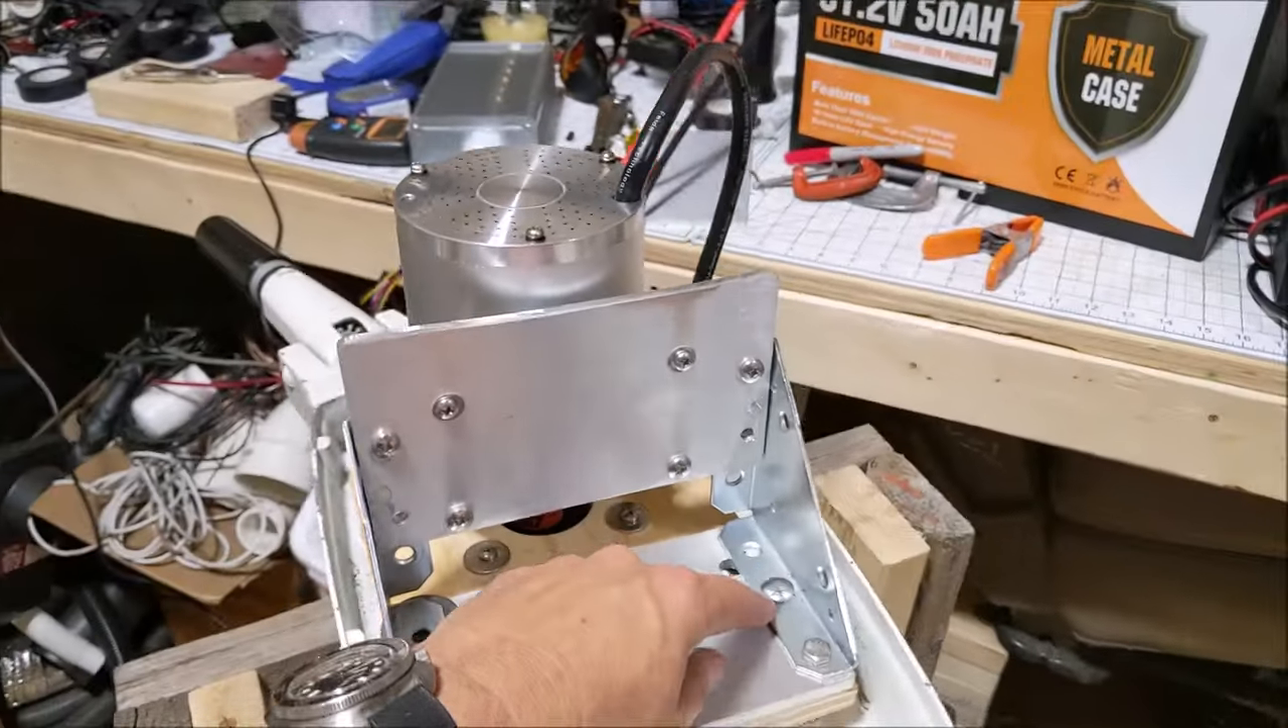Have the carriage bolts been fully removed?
No.